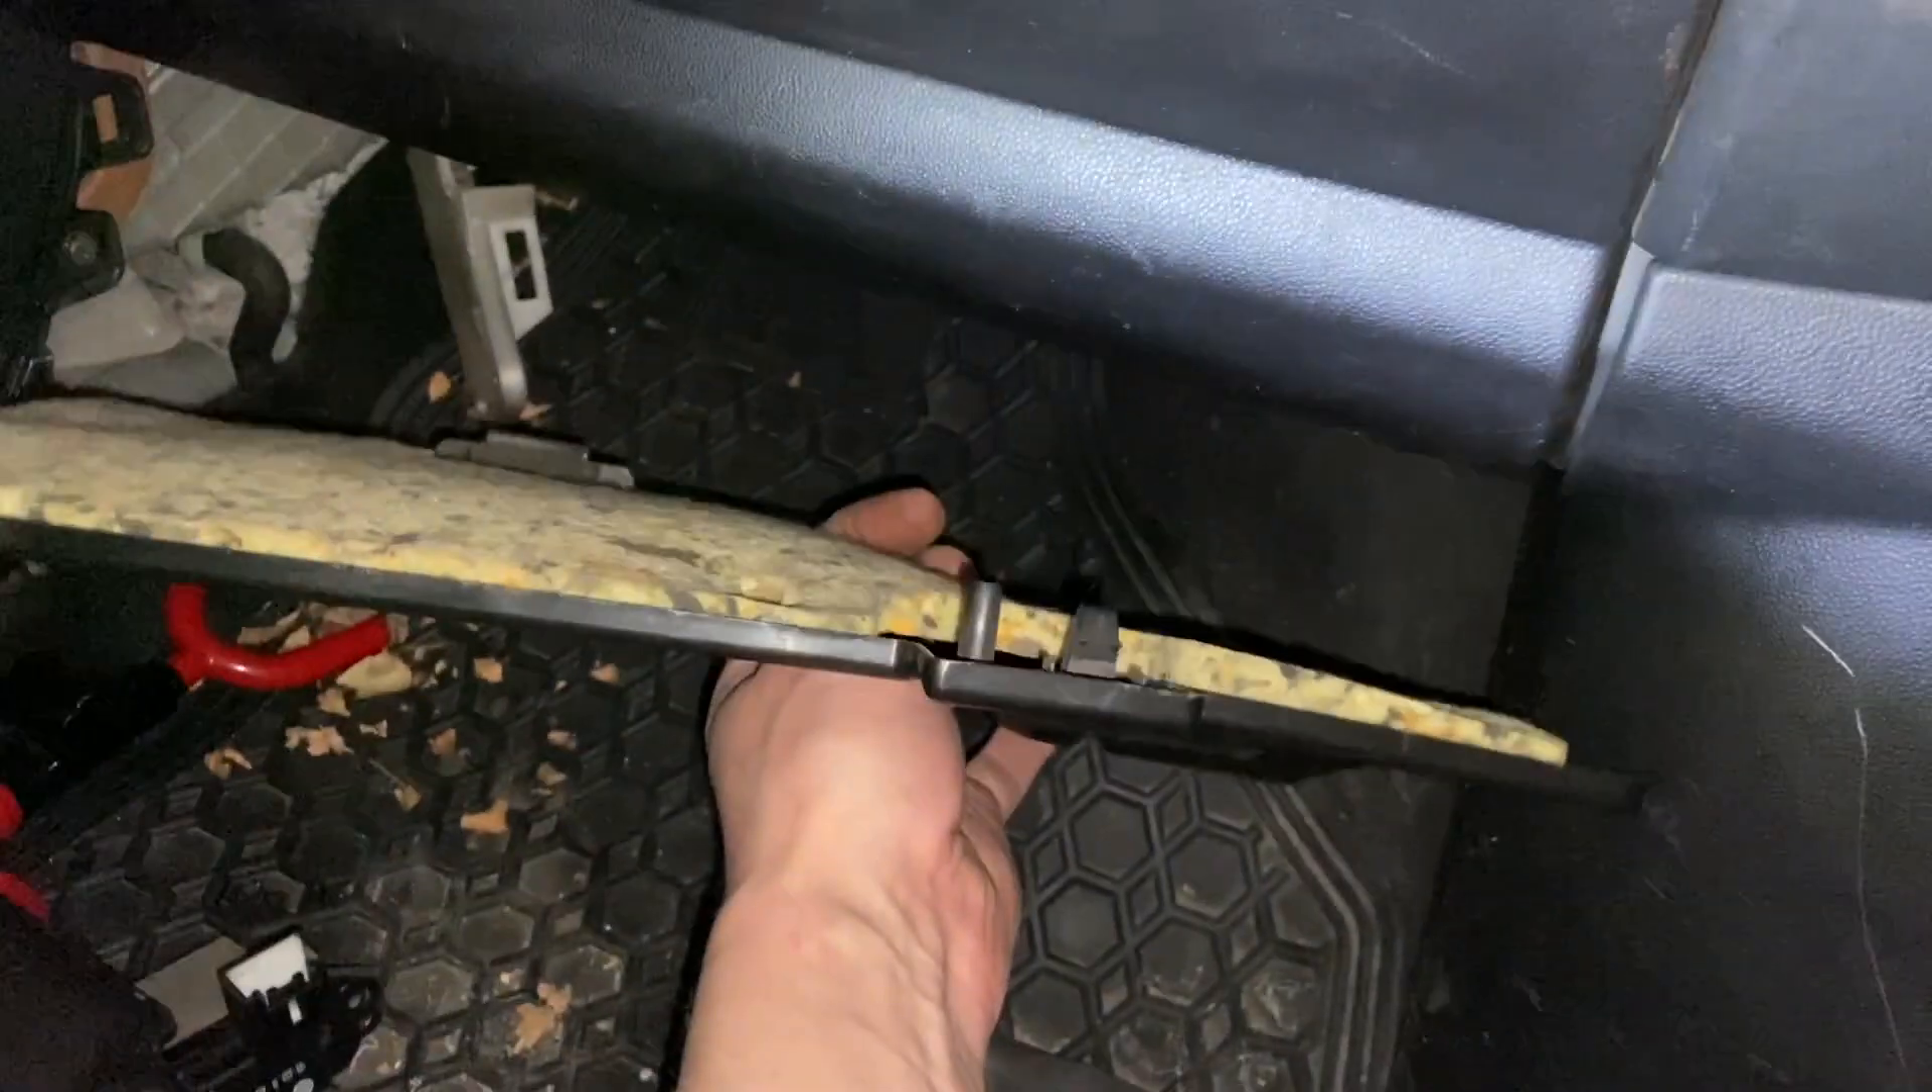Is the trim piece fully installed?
No.